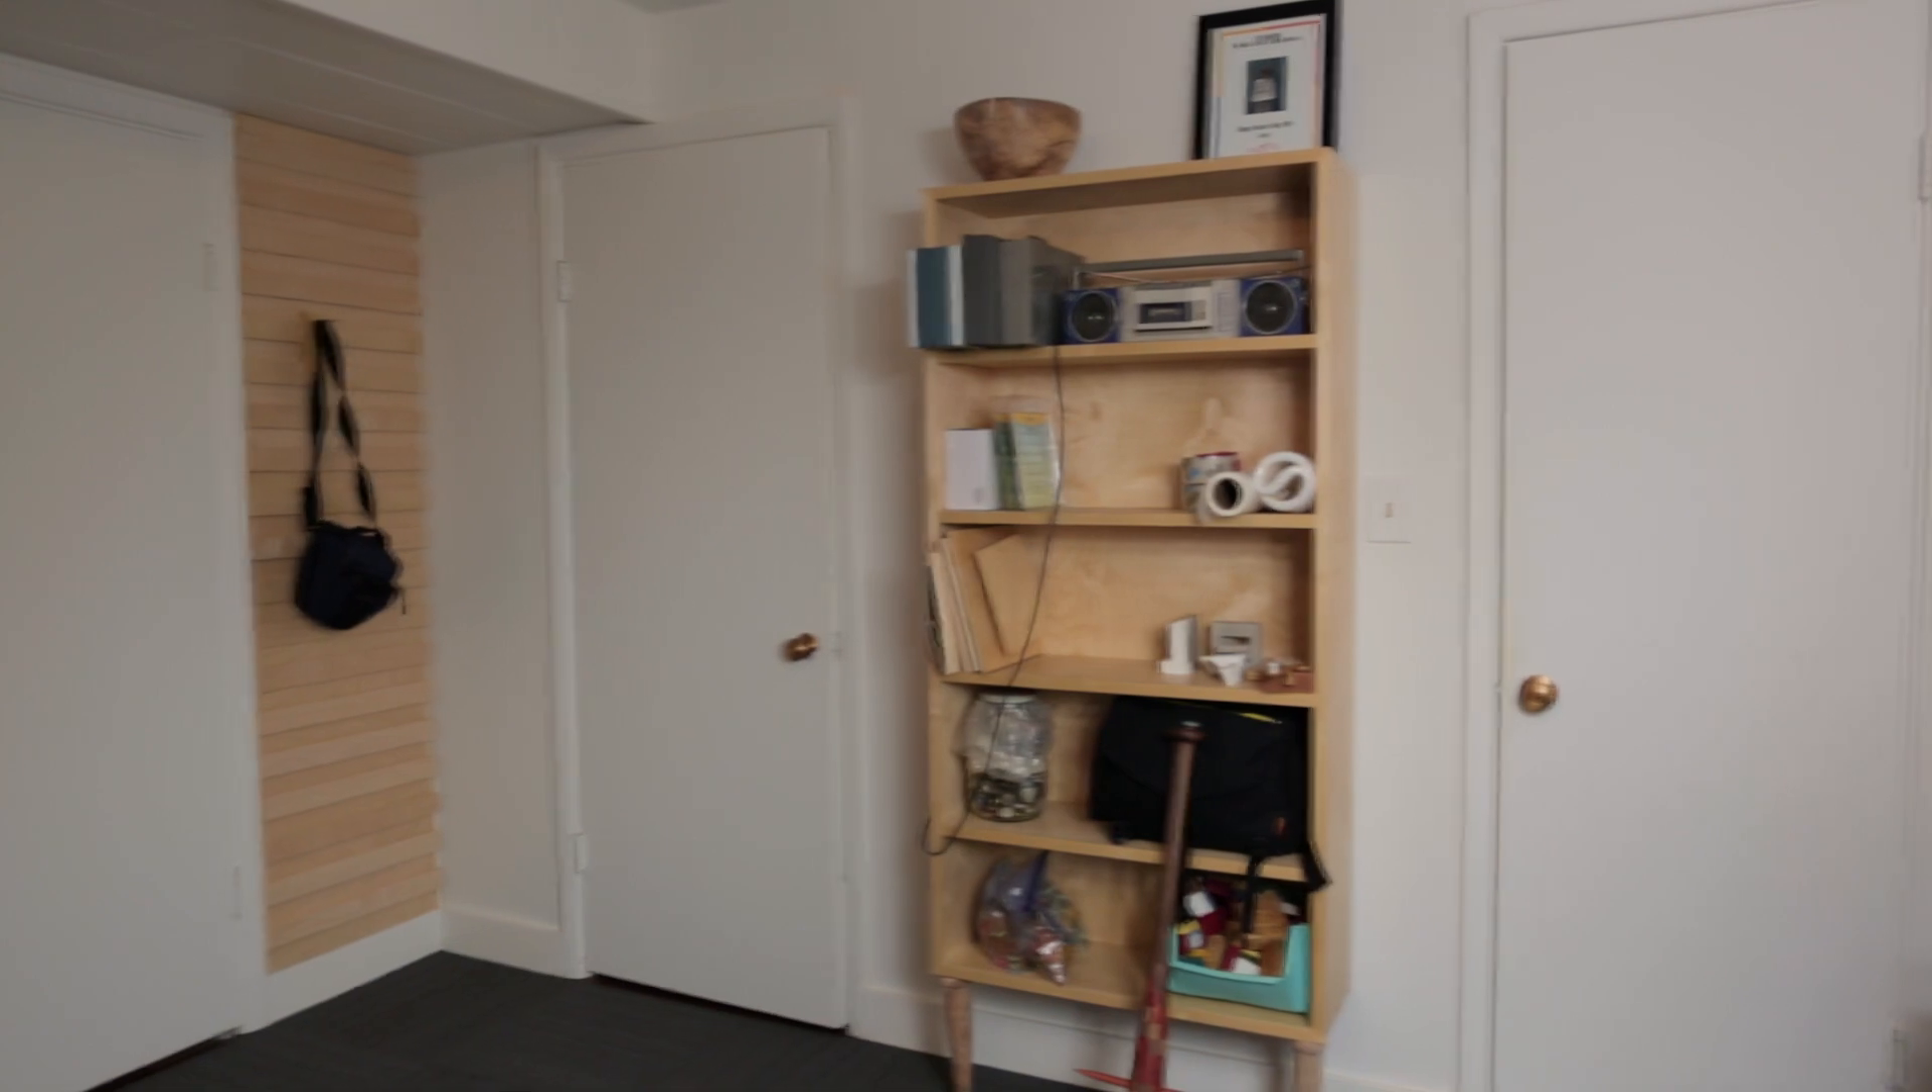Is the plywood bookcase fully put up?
Yes.